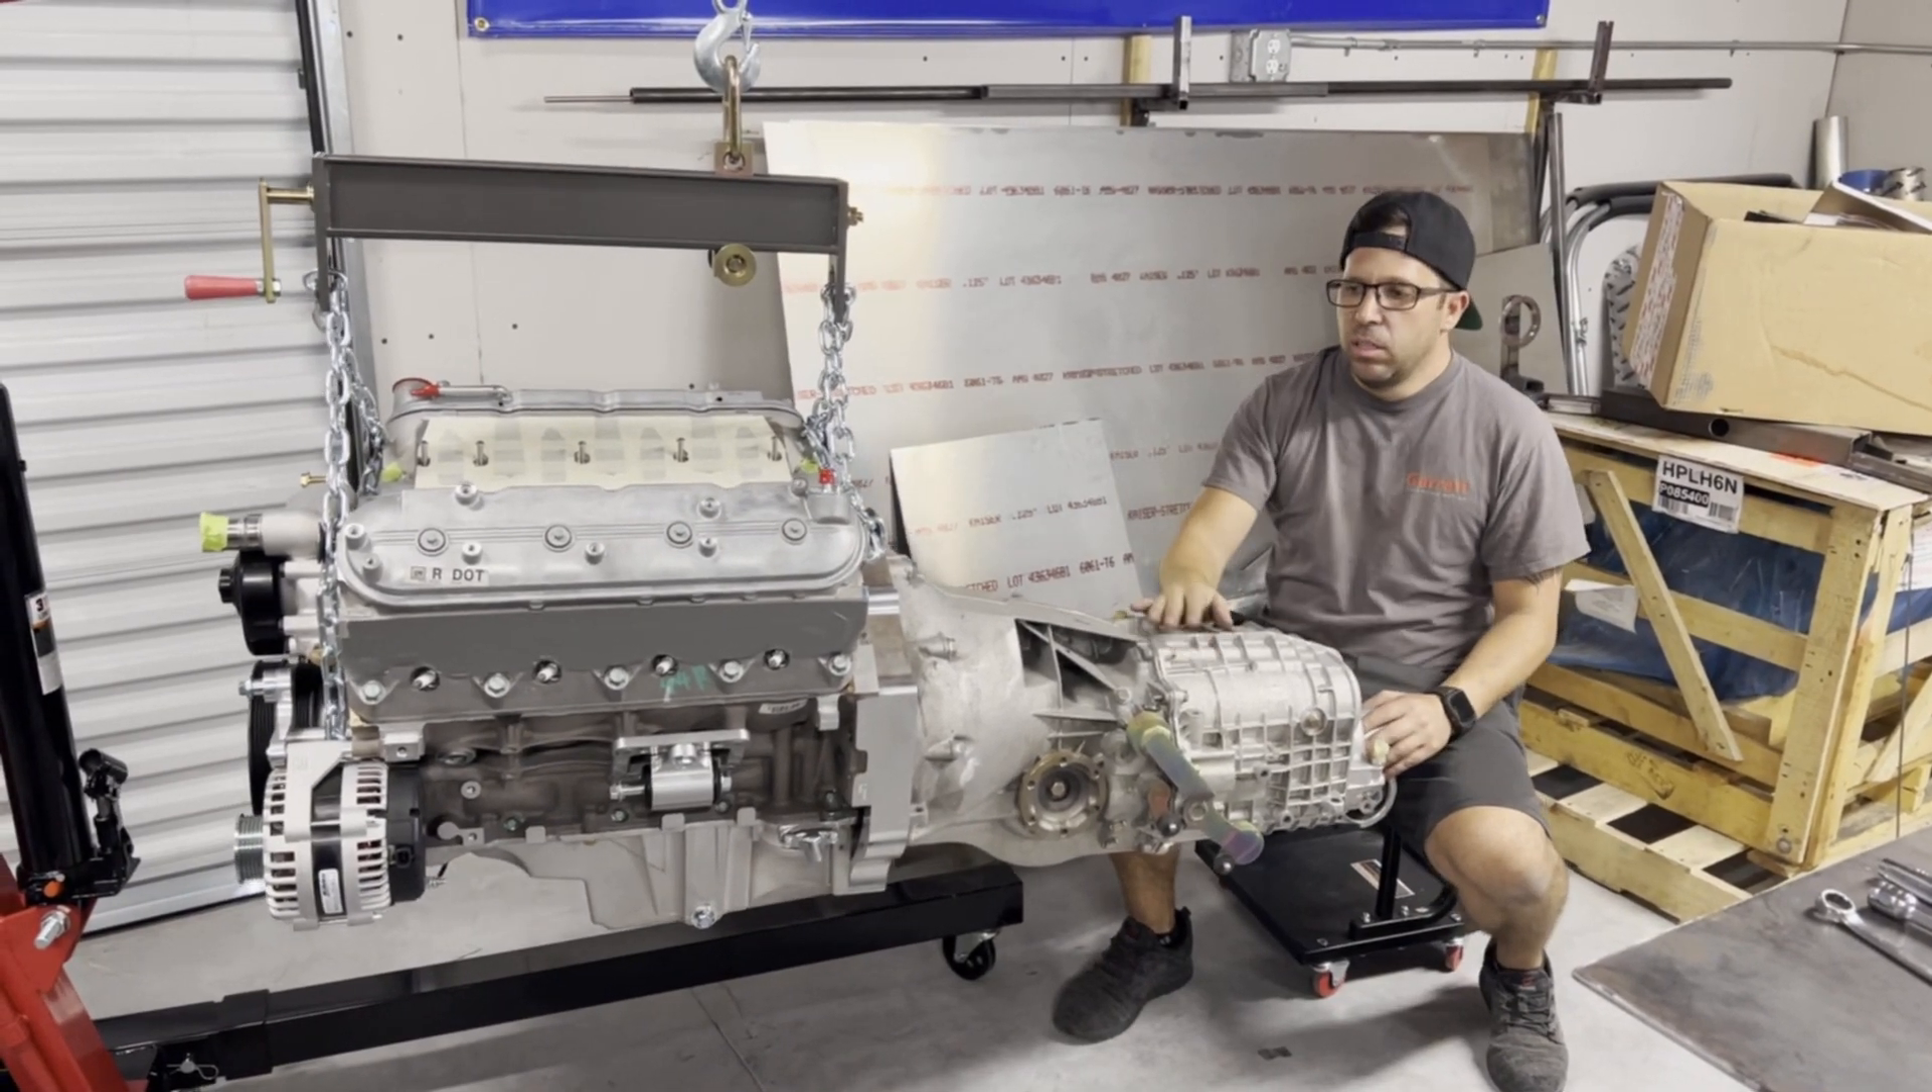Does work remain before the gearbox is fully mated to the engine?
No.